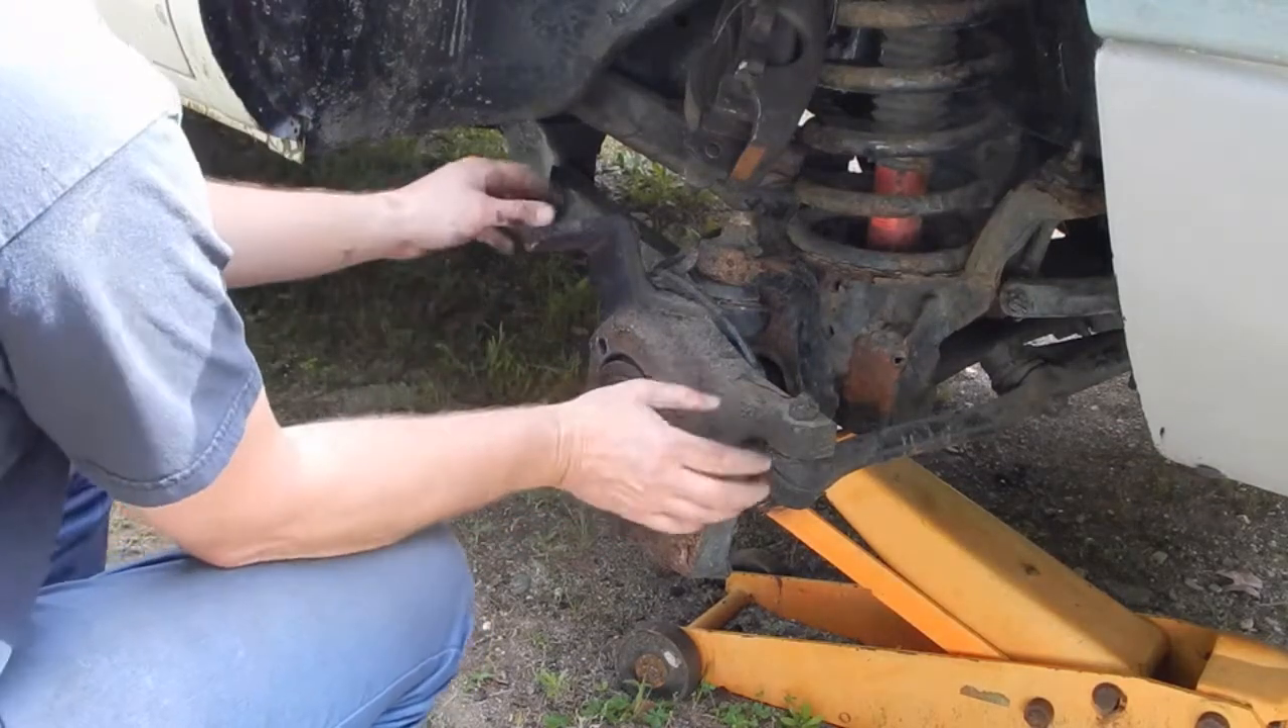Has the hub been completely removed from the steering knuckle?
Yes.